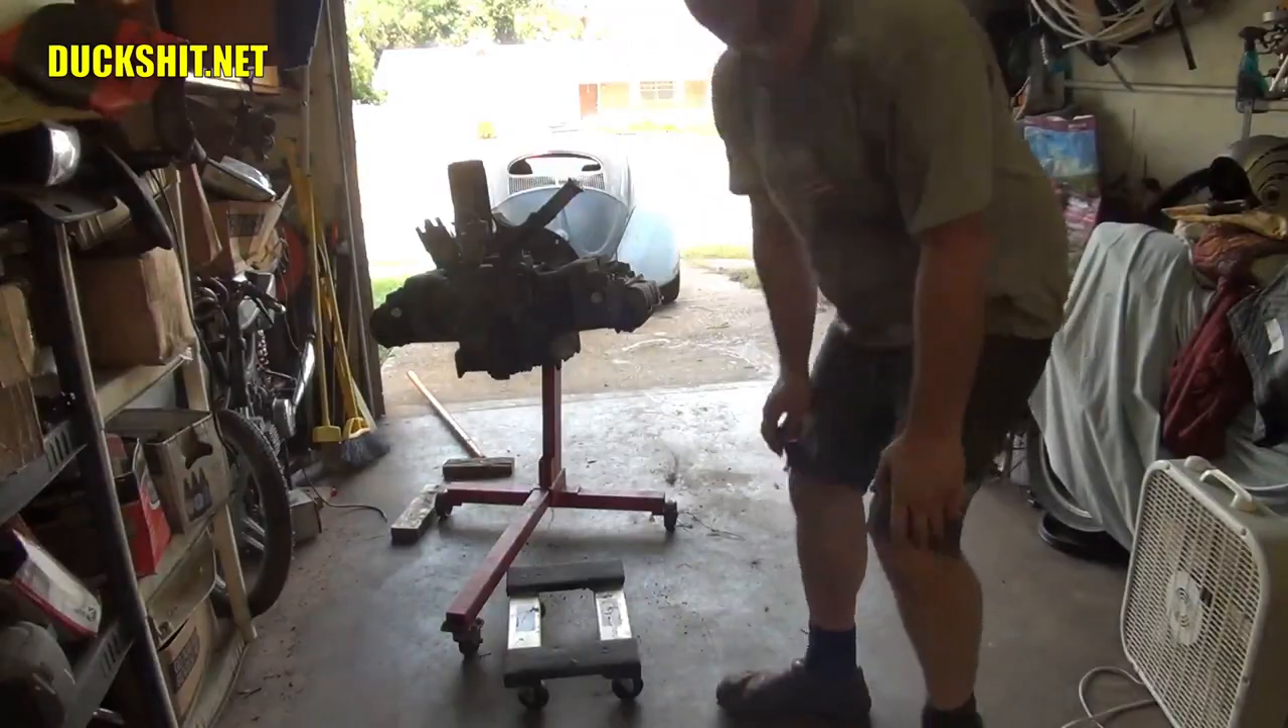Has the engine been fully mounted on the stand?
Yes.